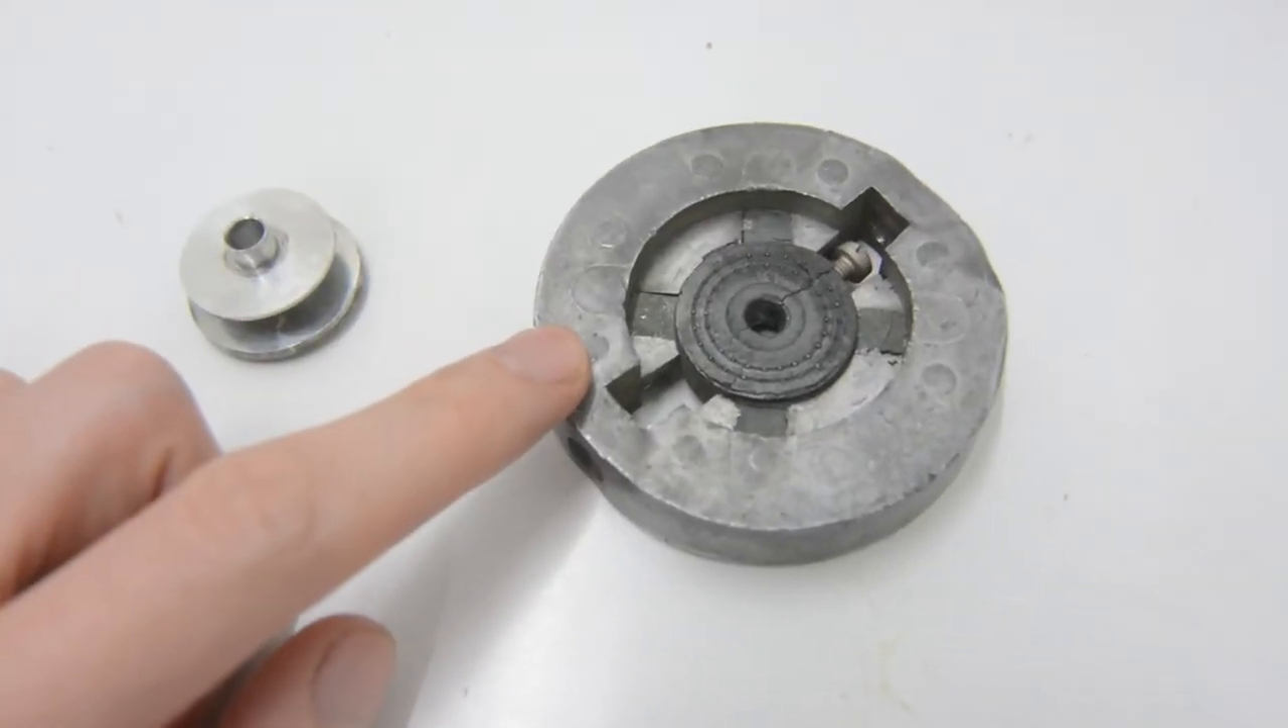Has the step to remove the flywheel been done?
Yes.